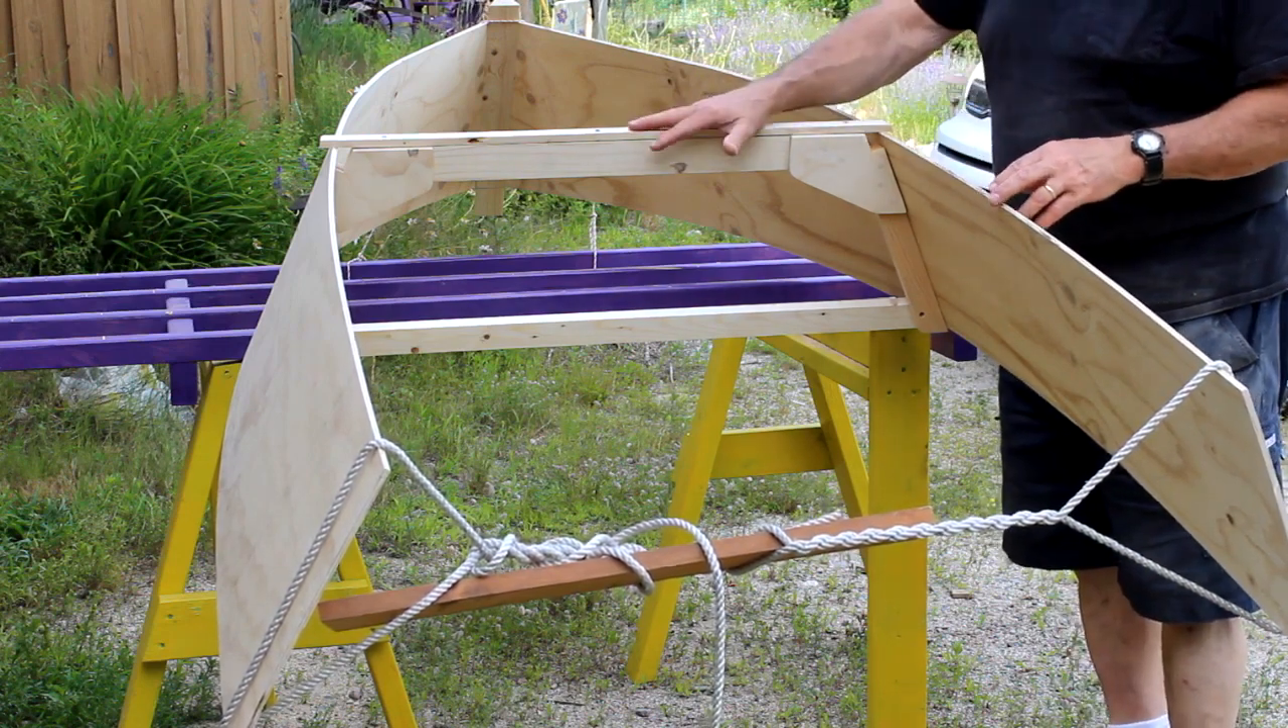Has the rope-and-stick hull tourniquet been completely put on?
Yes.